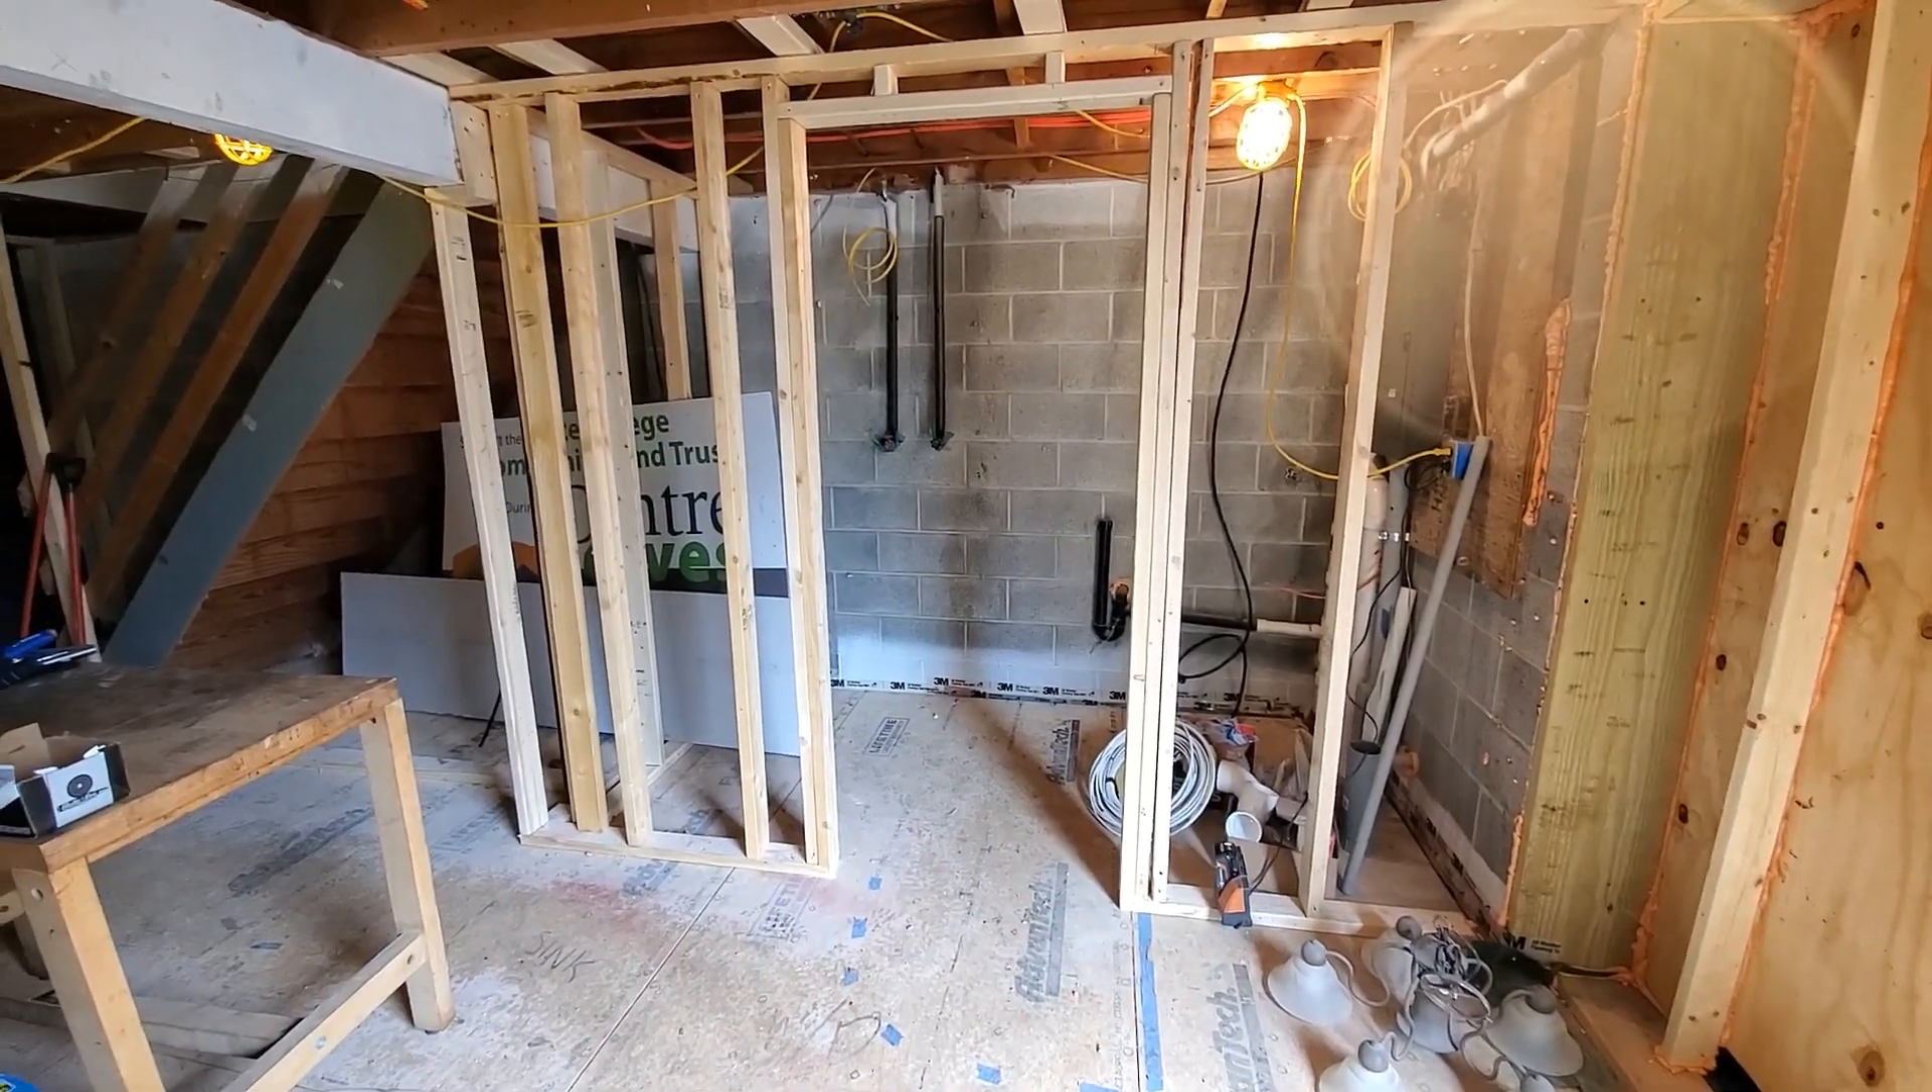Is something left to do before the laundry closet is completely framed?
No.